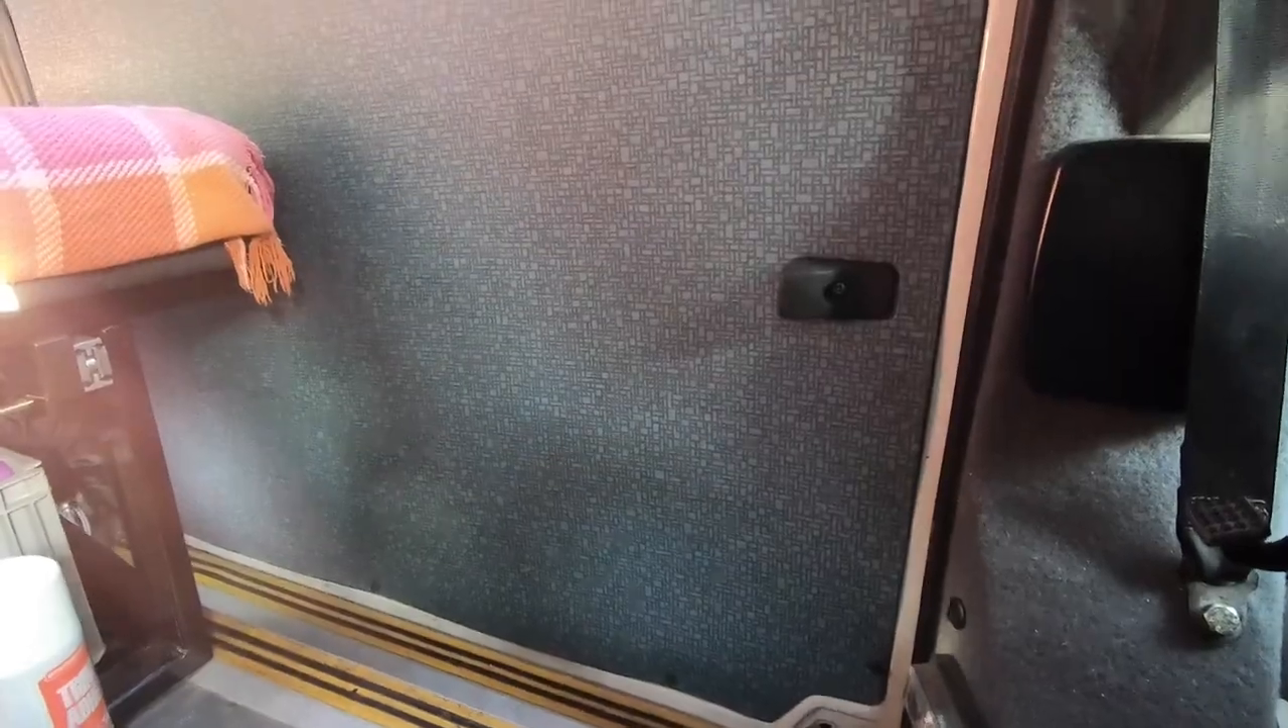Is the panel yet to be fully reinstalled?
No.